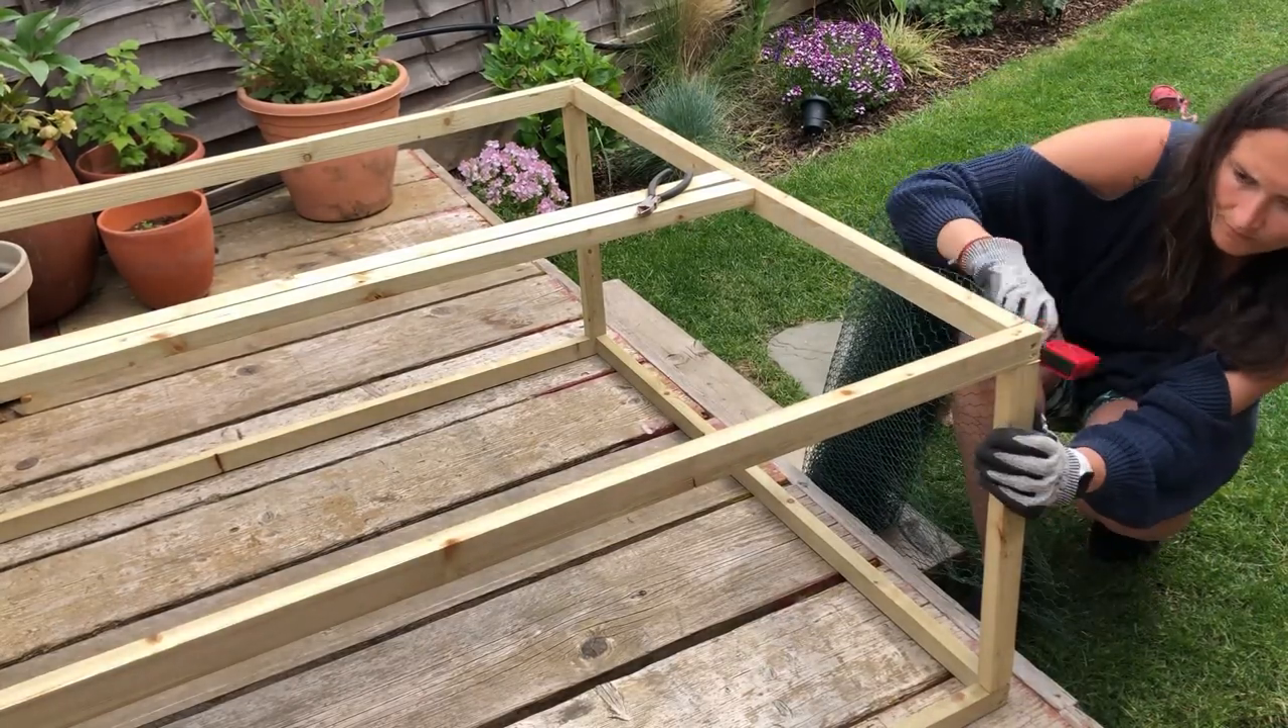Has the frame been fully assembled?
Yes.